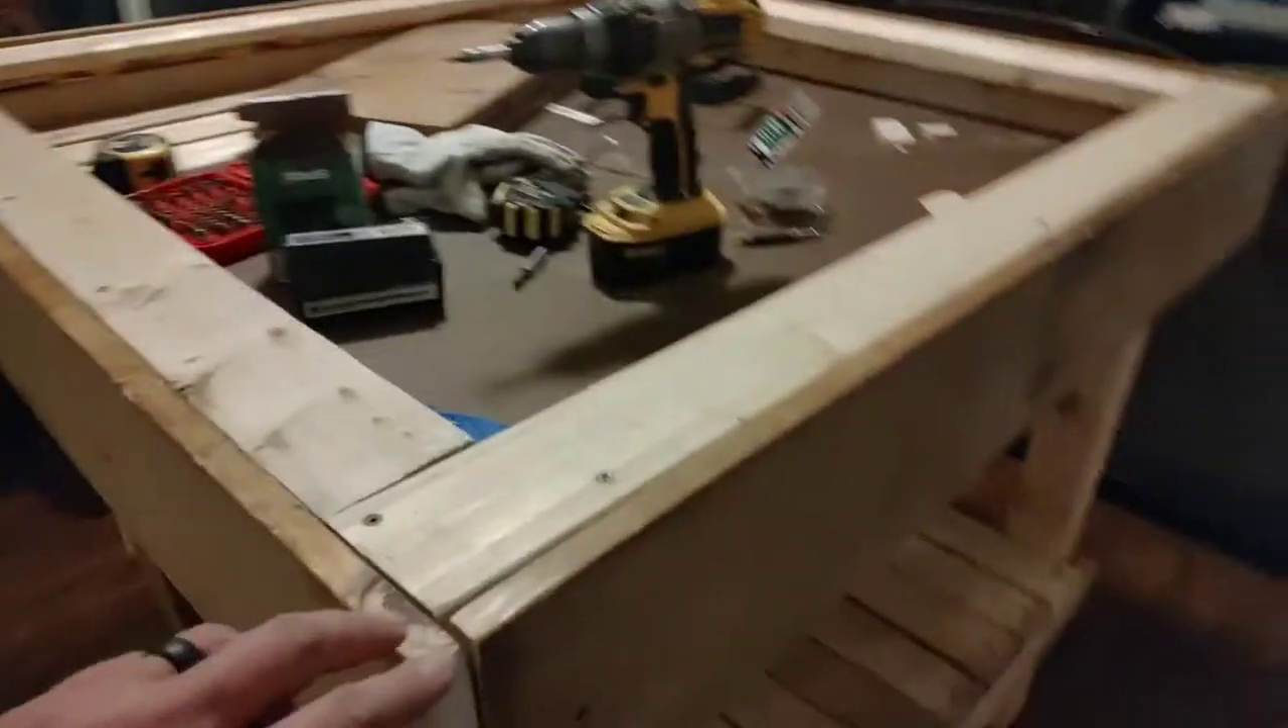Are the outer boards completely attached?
Yes.